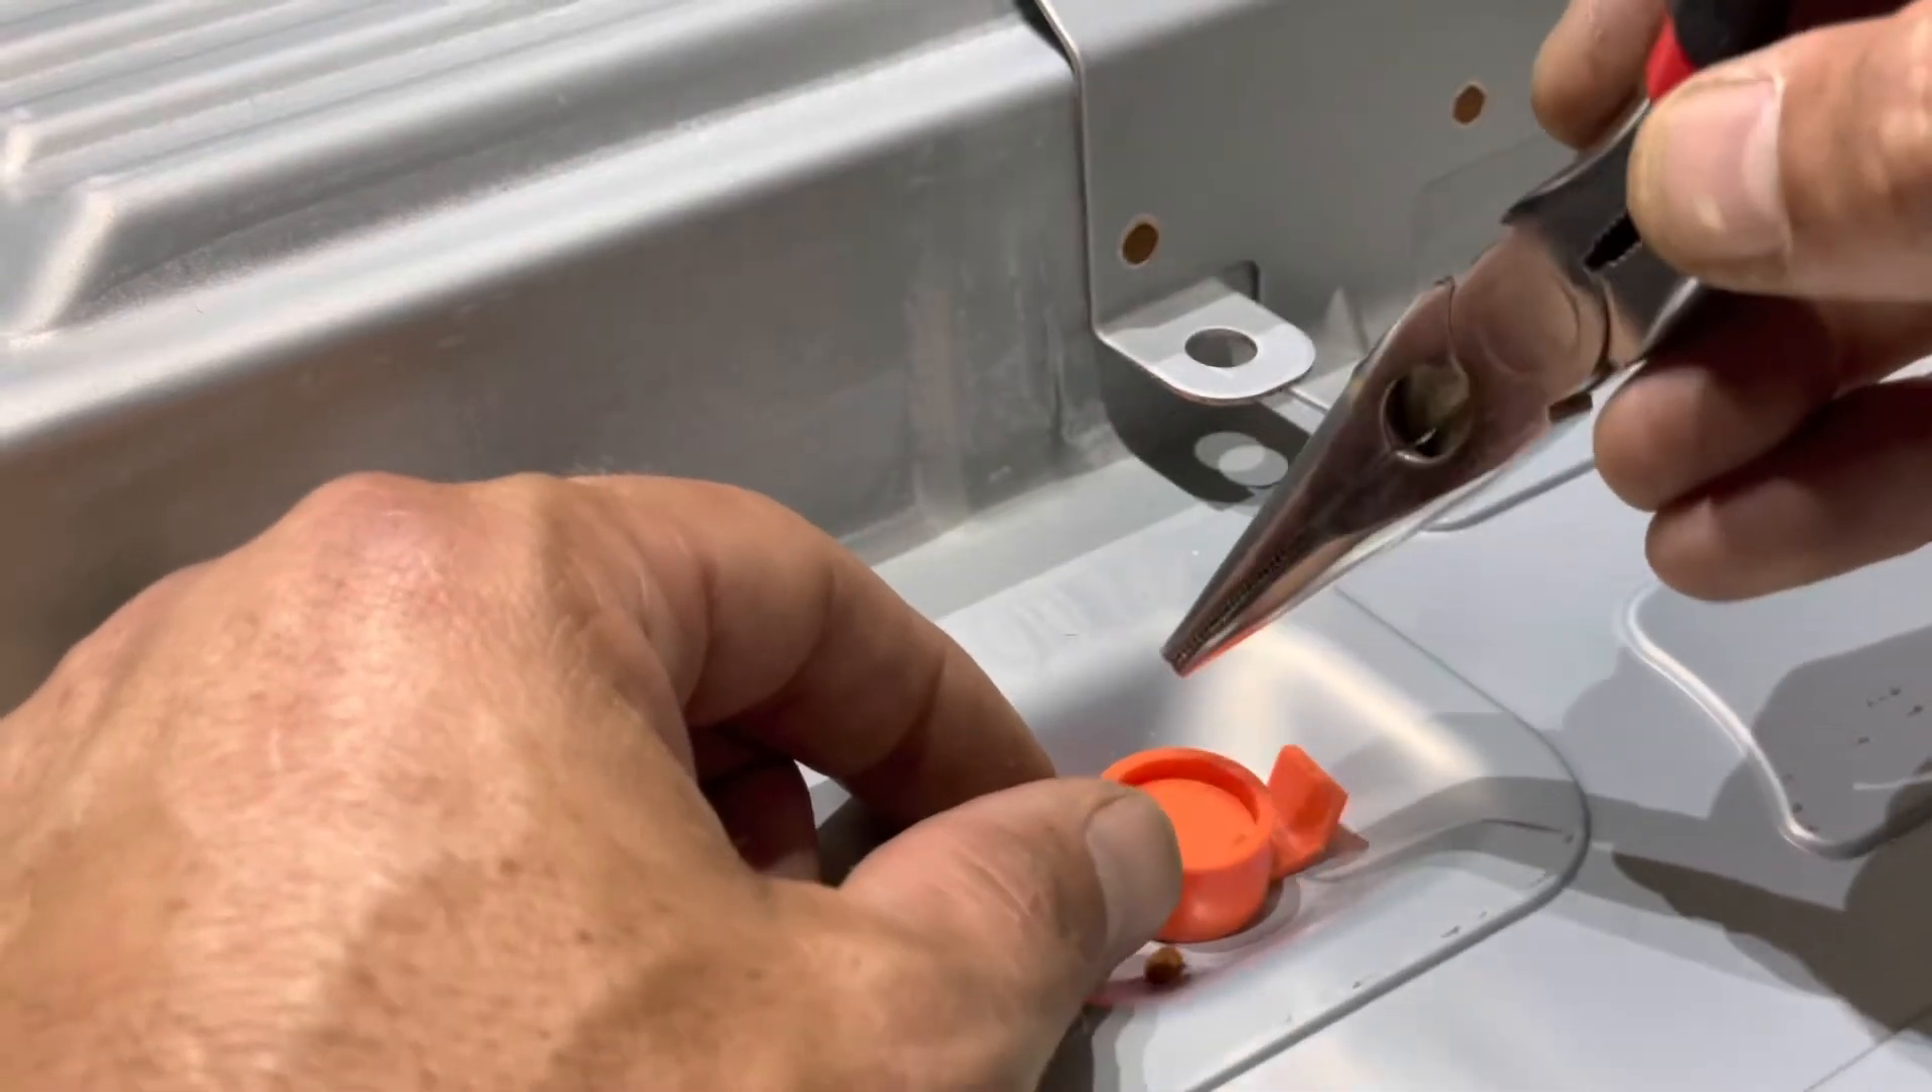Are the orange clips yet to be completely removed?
Yes.